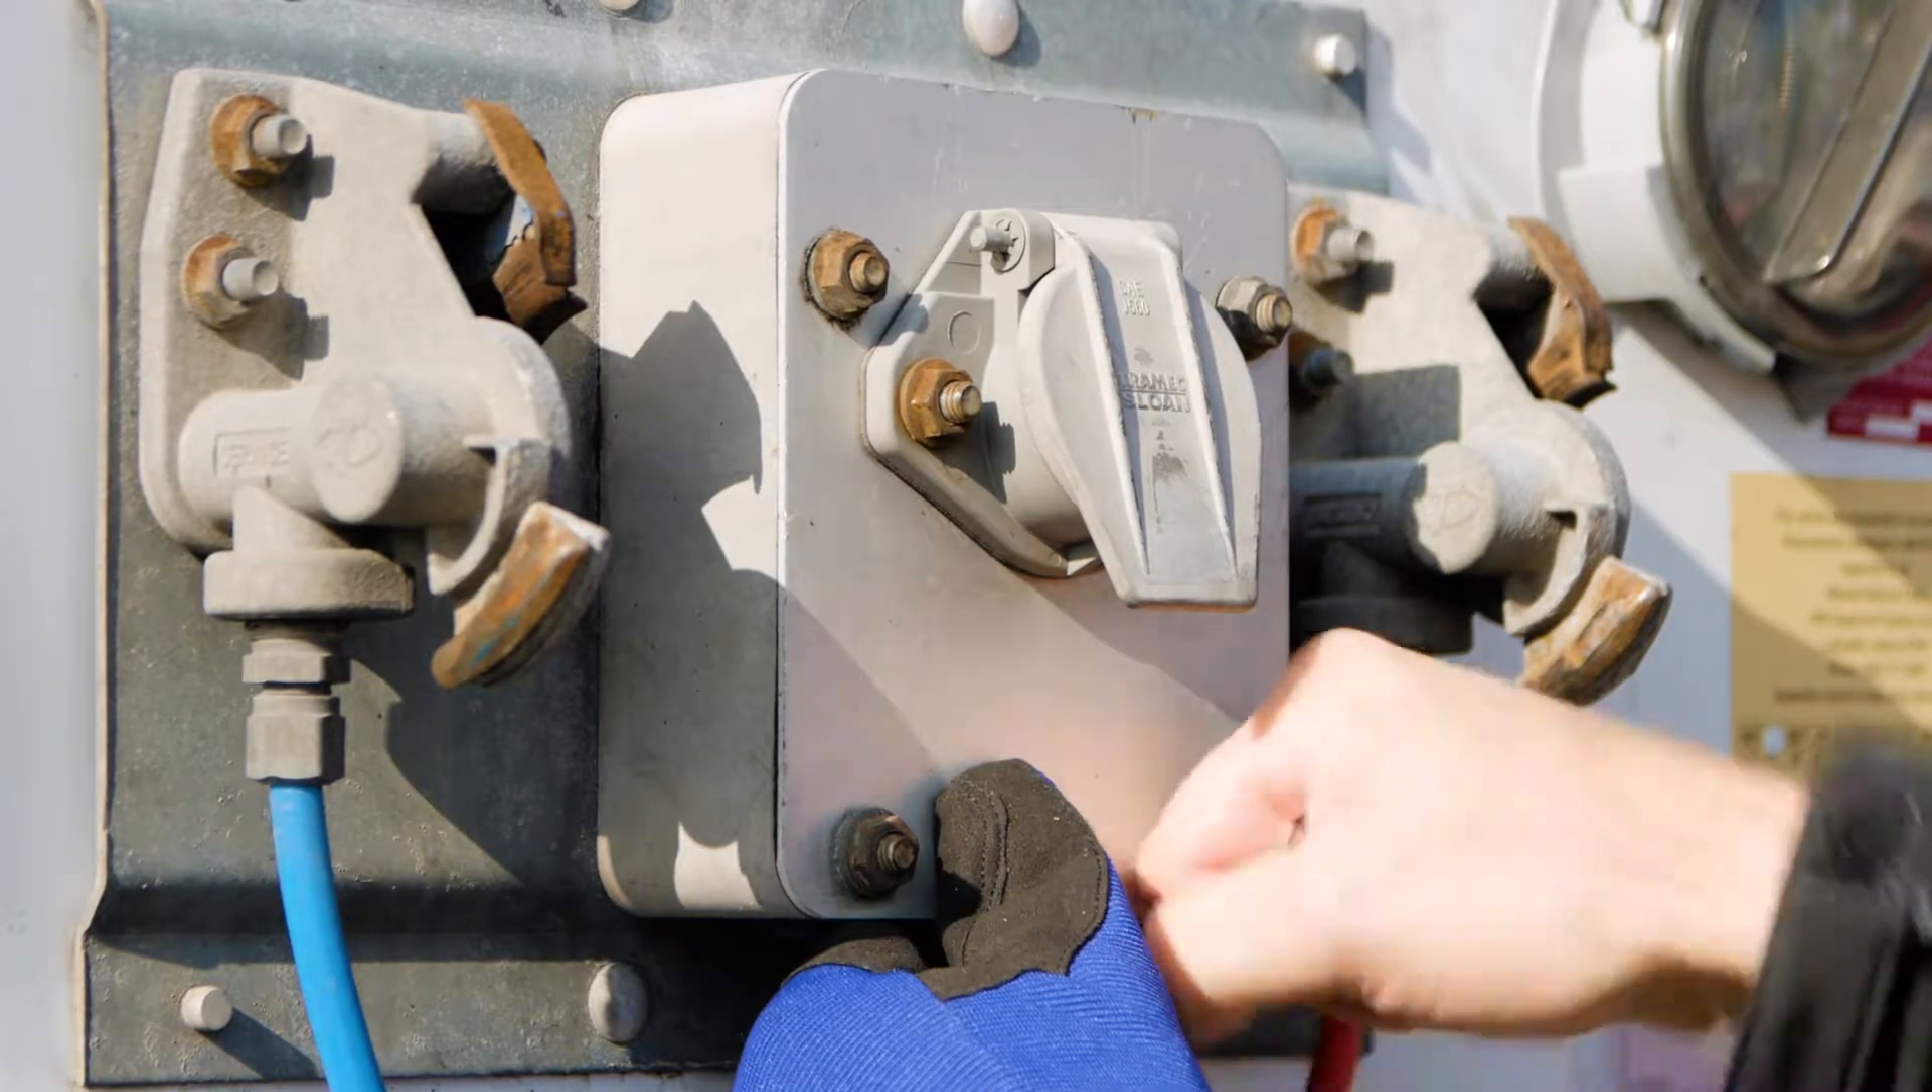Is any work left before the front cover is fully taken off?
Yes.